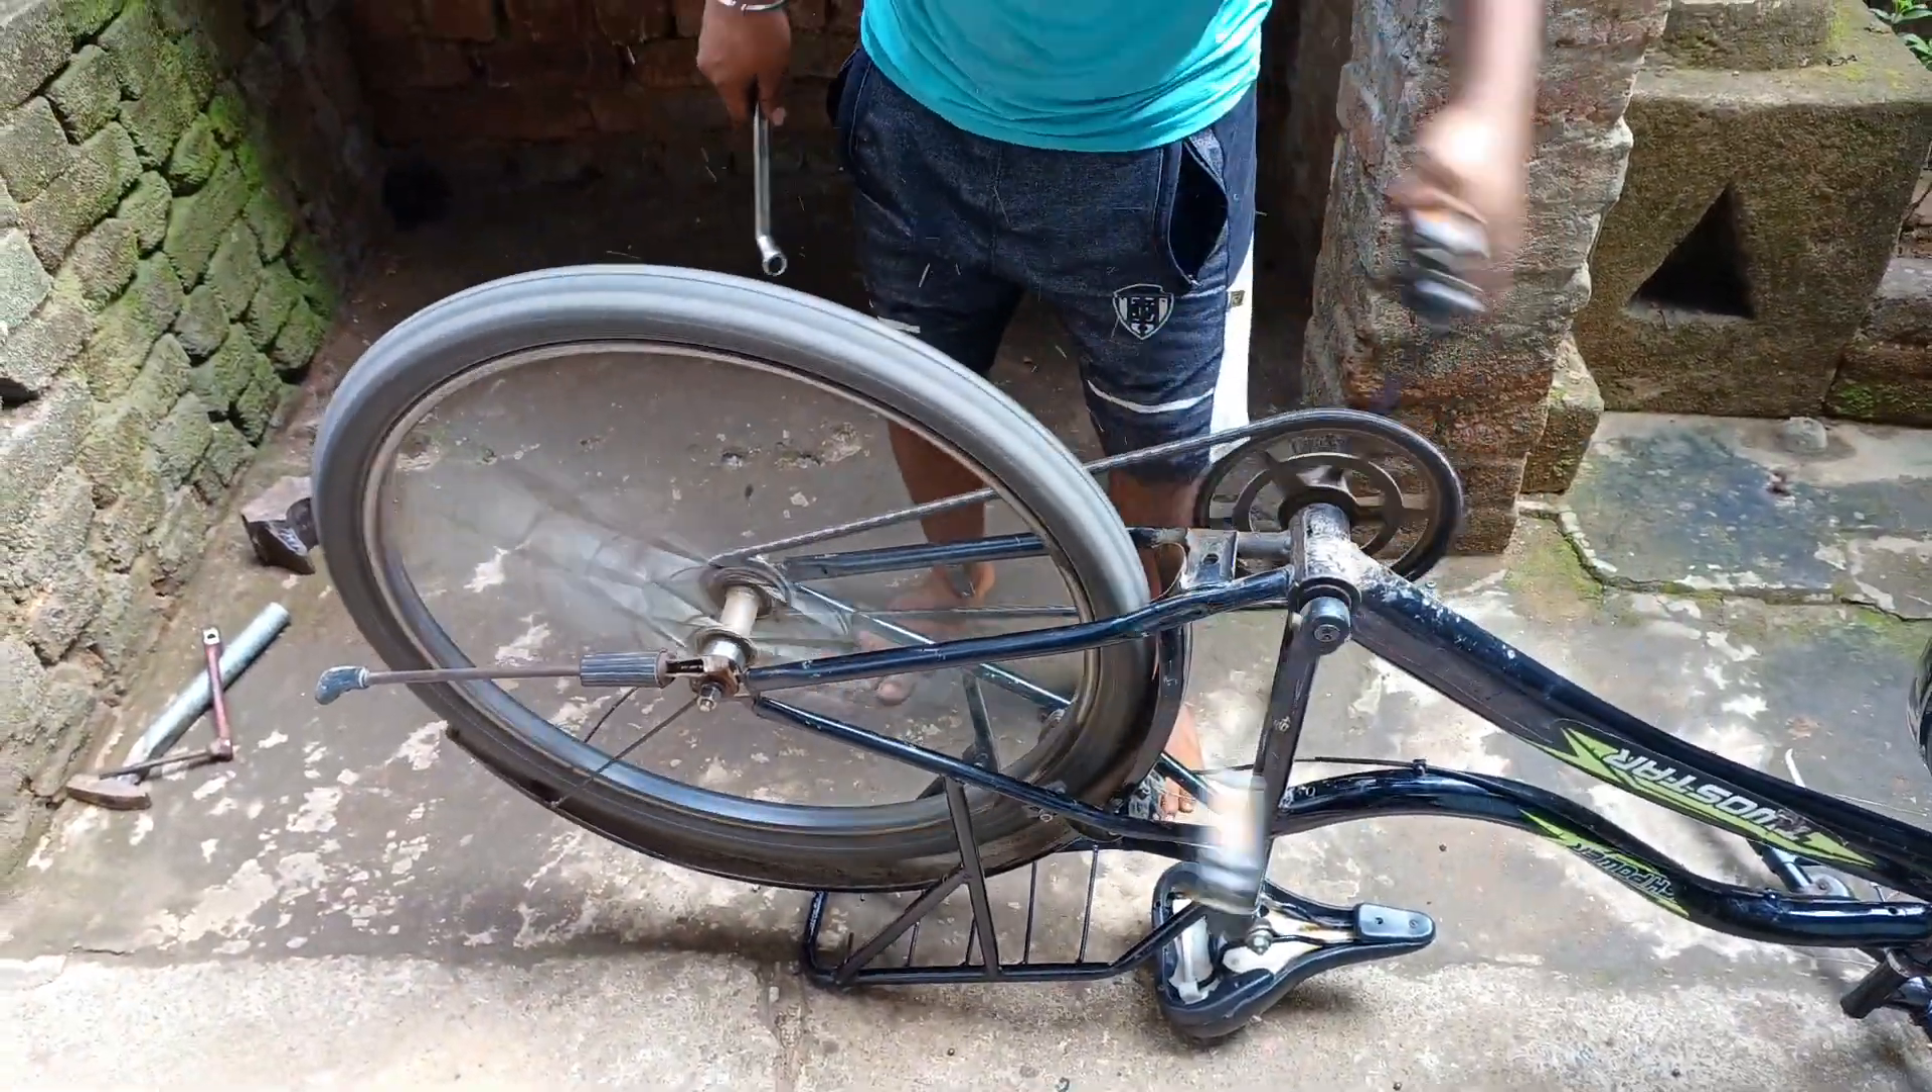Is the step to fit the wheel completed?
Yes.